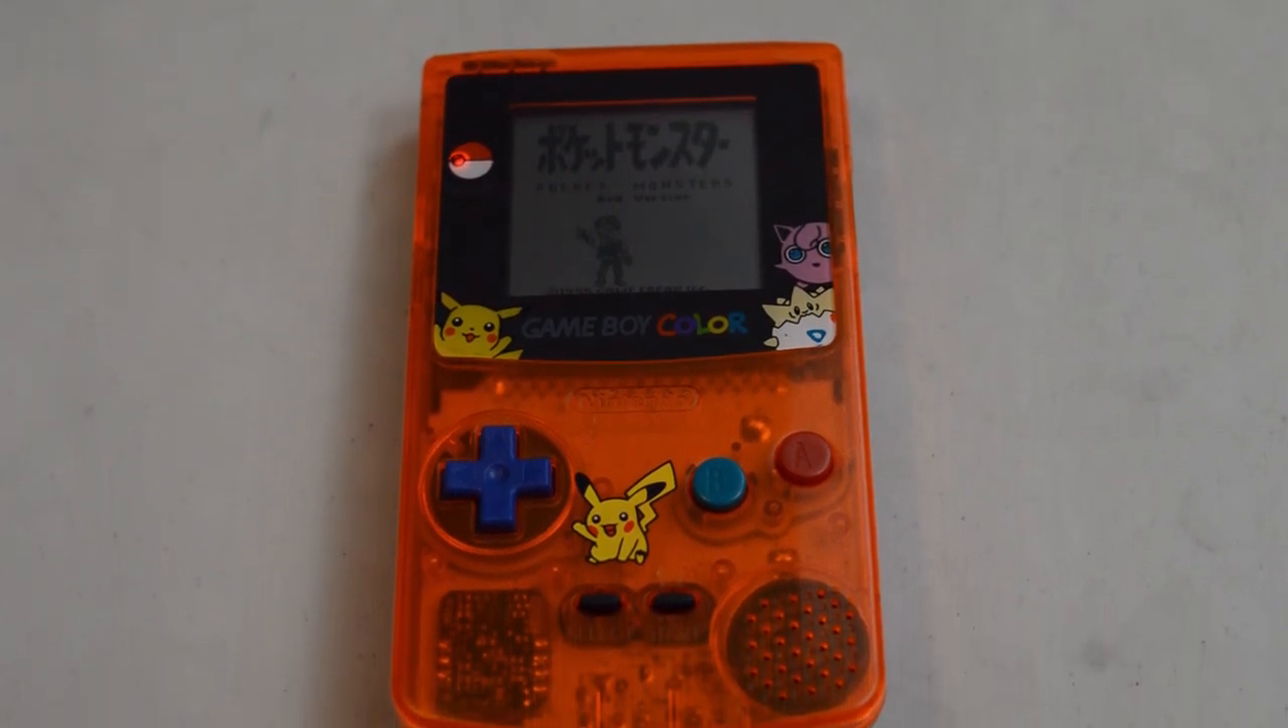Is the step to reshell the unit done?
Yes.